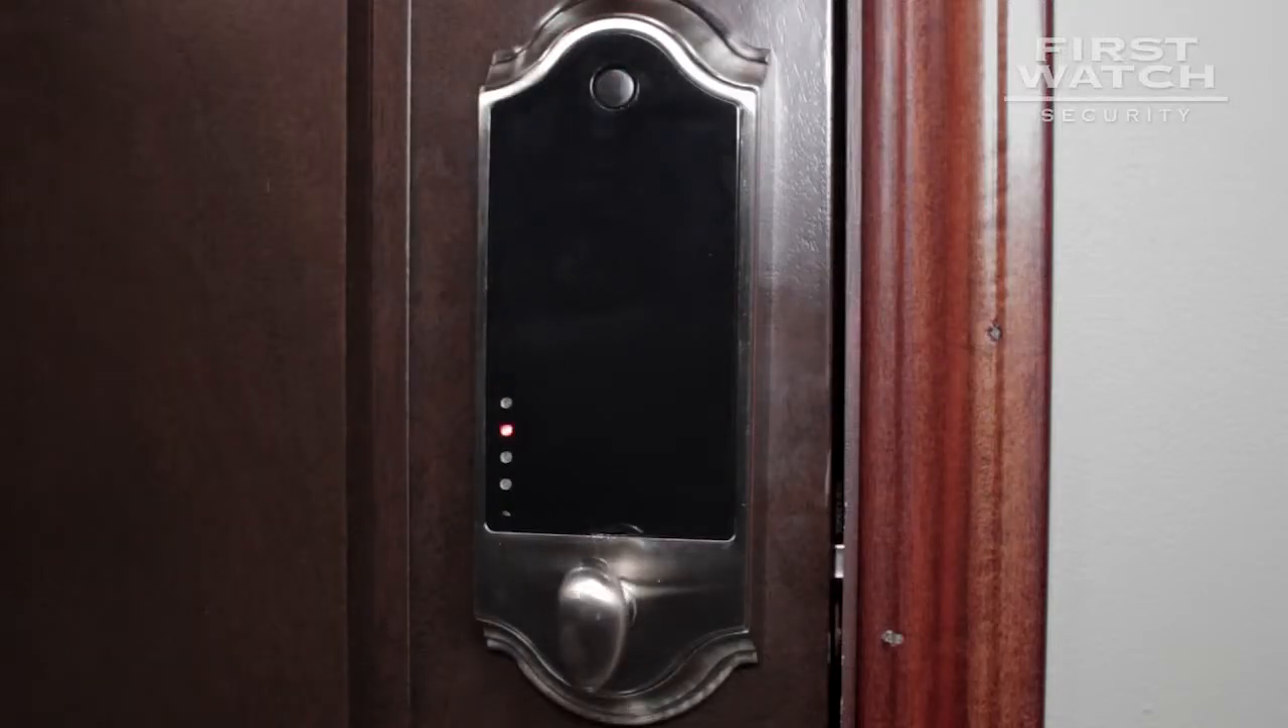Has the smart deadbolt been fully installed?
Yes.